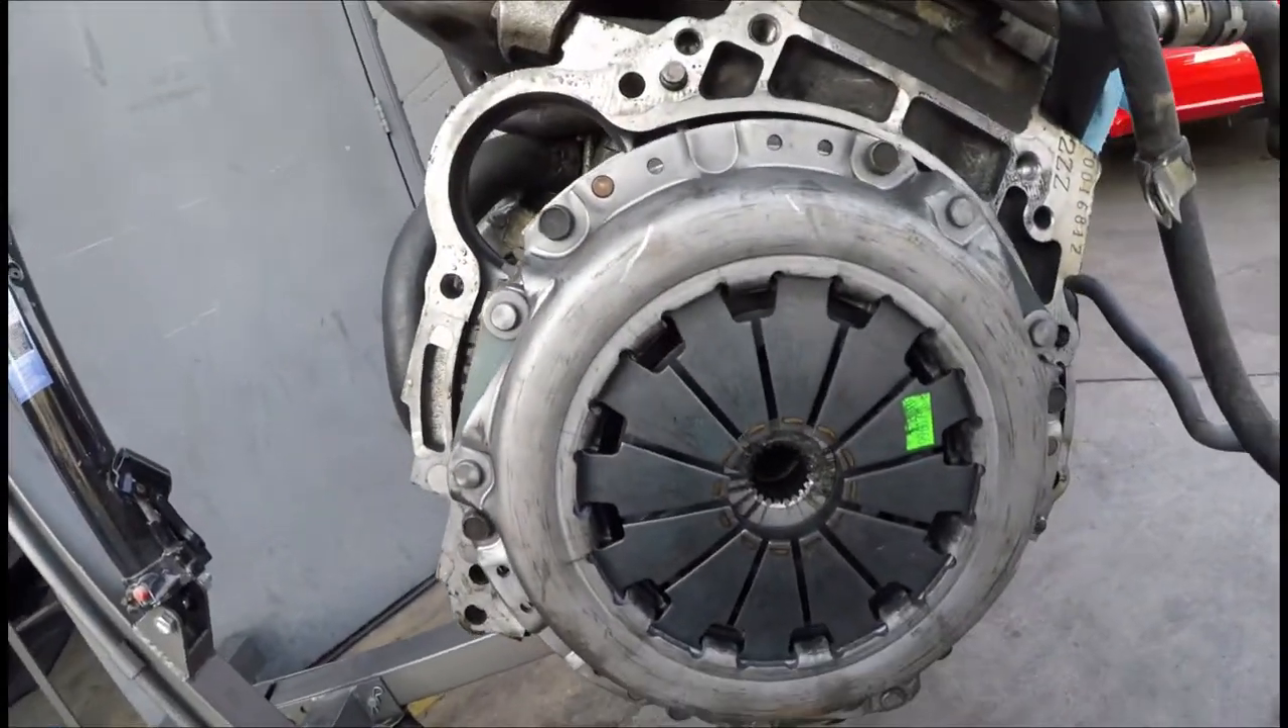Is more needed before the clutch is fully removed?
Yes.